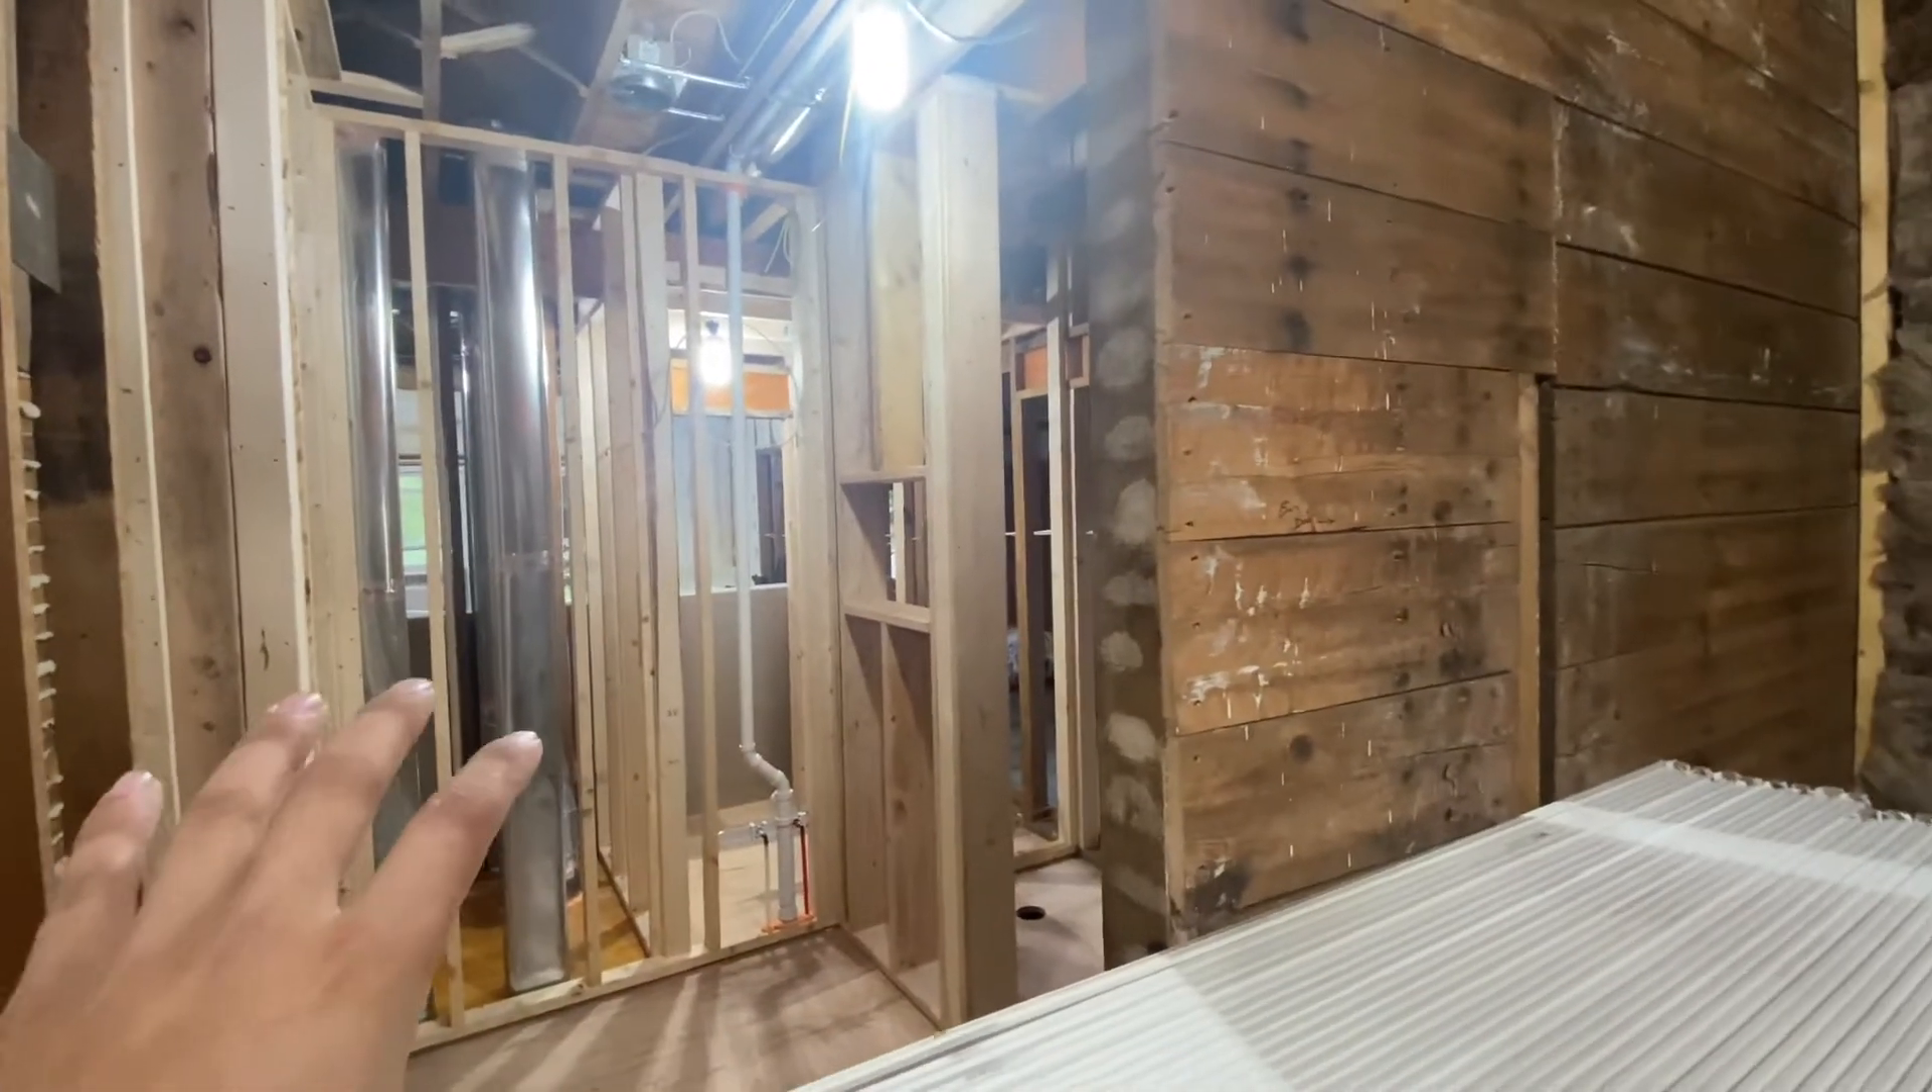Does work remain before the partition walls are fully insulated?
Yes.